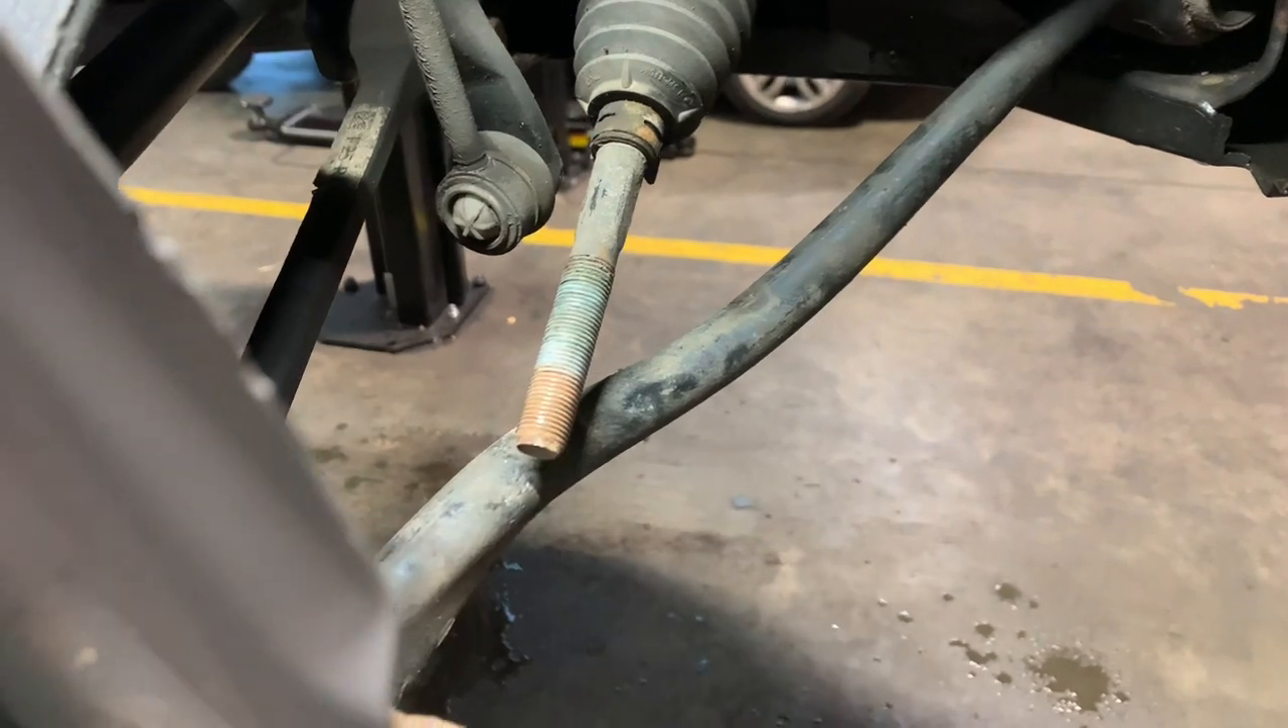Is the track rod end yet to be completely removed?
No.